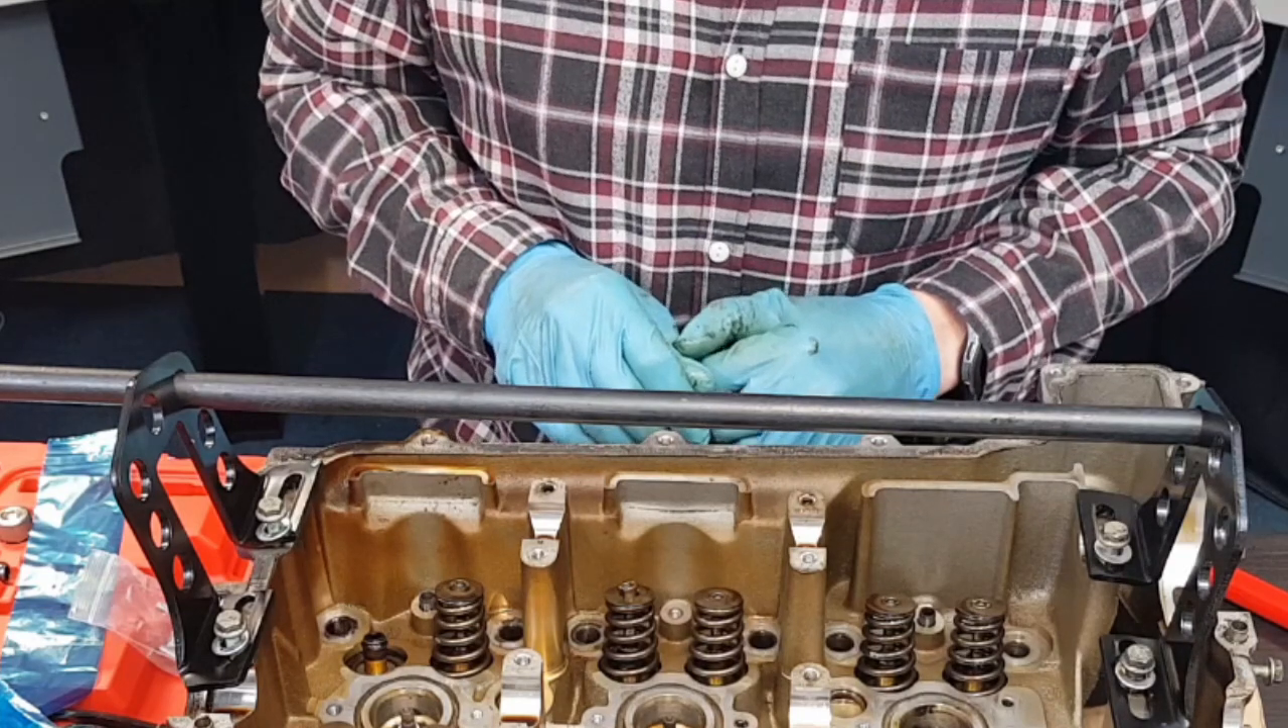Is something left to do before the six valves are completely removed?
Yes.